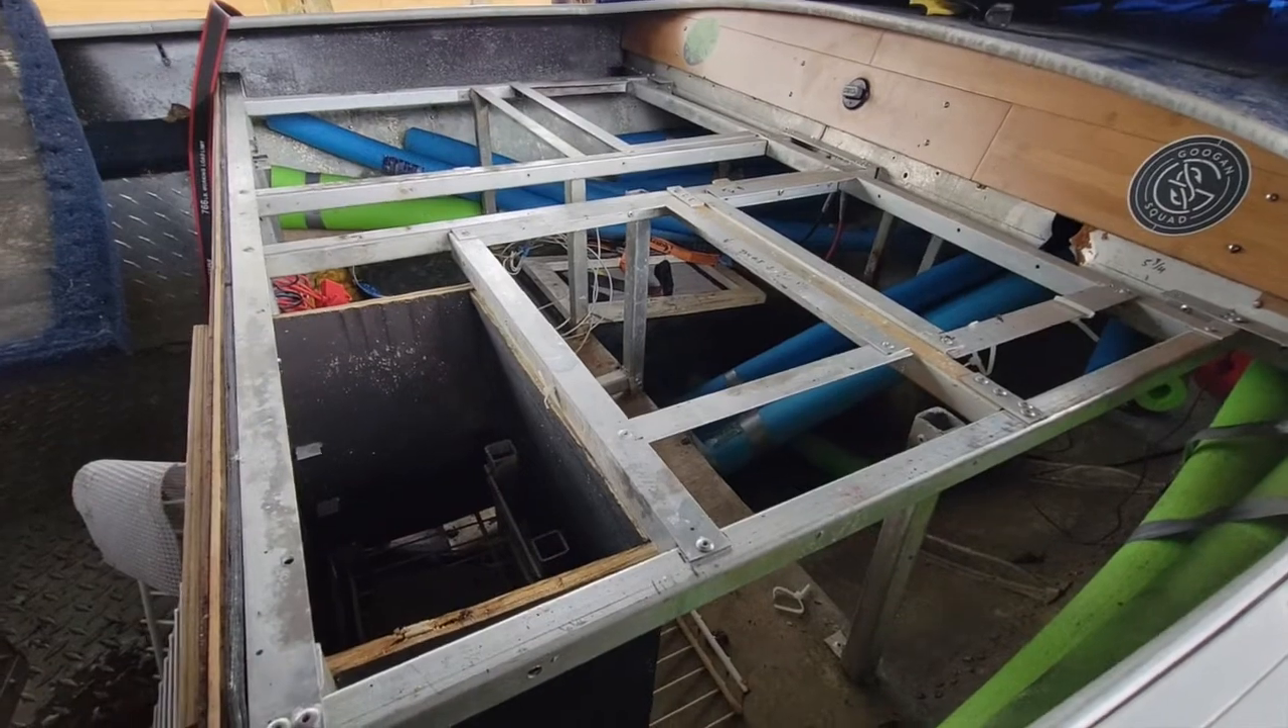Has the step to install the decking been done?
No.